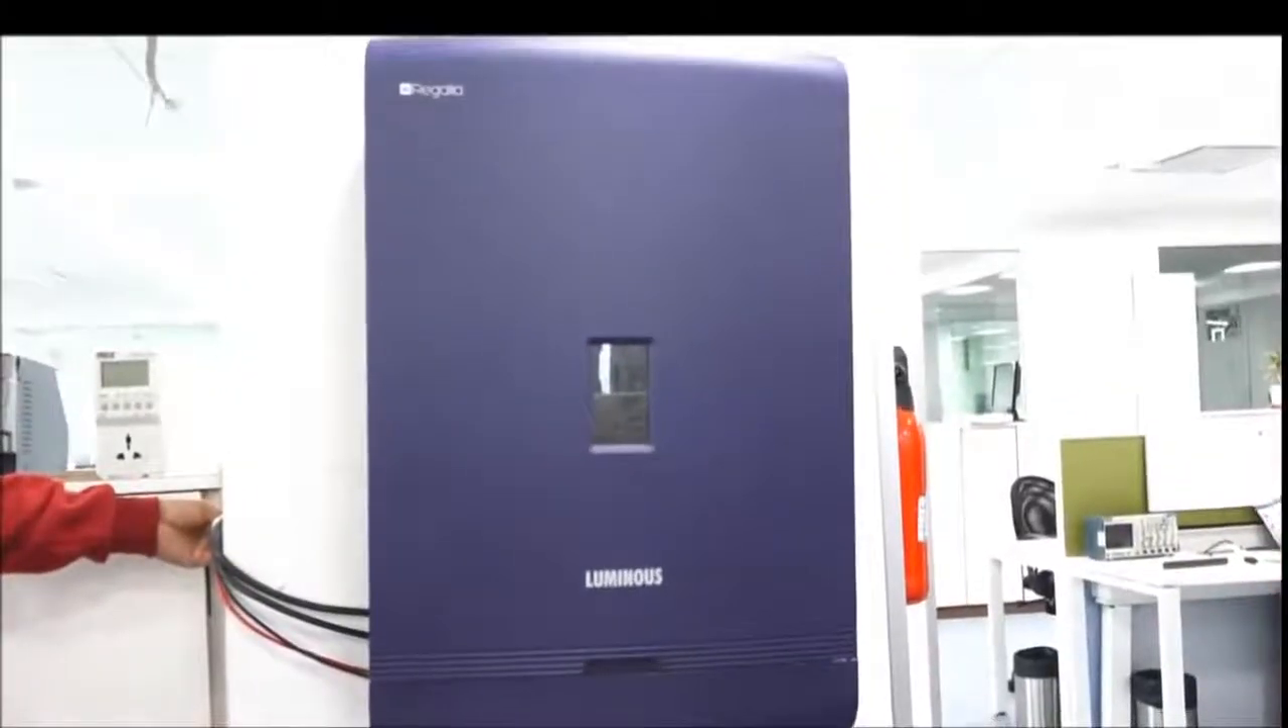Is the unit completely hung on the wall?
Yes.